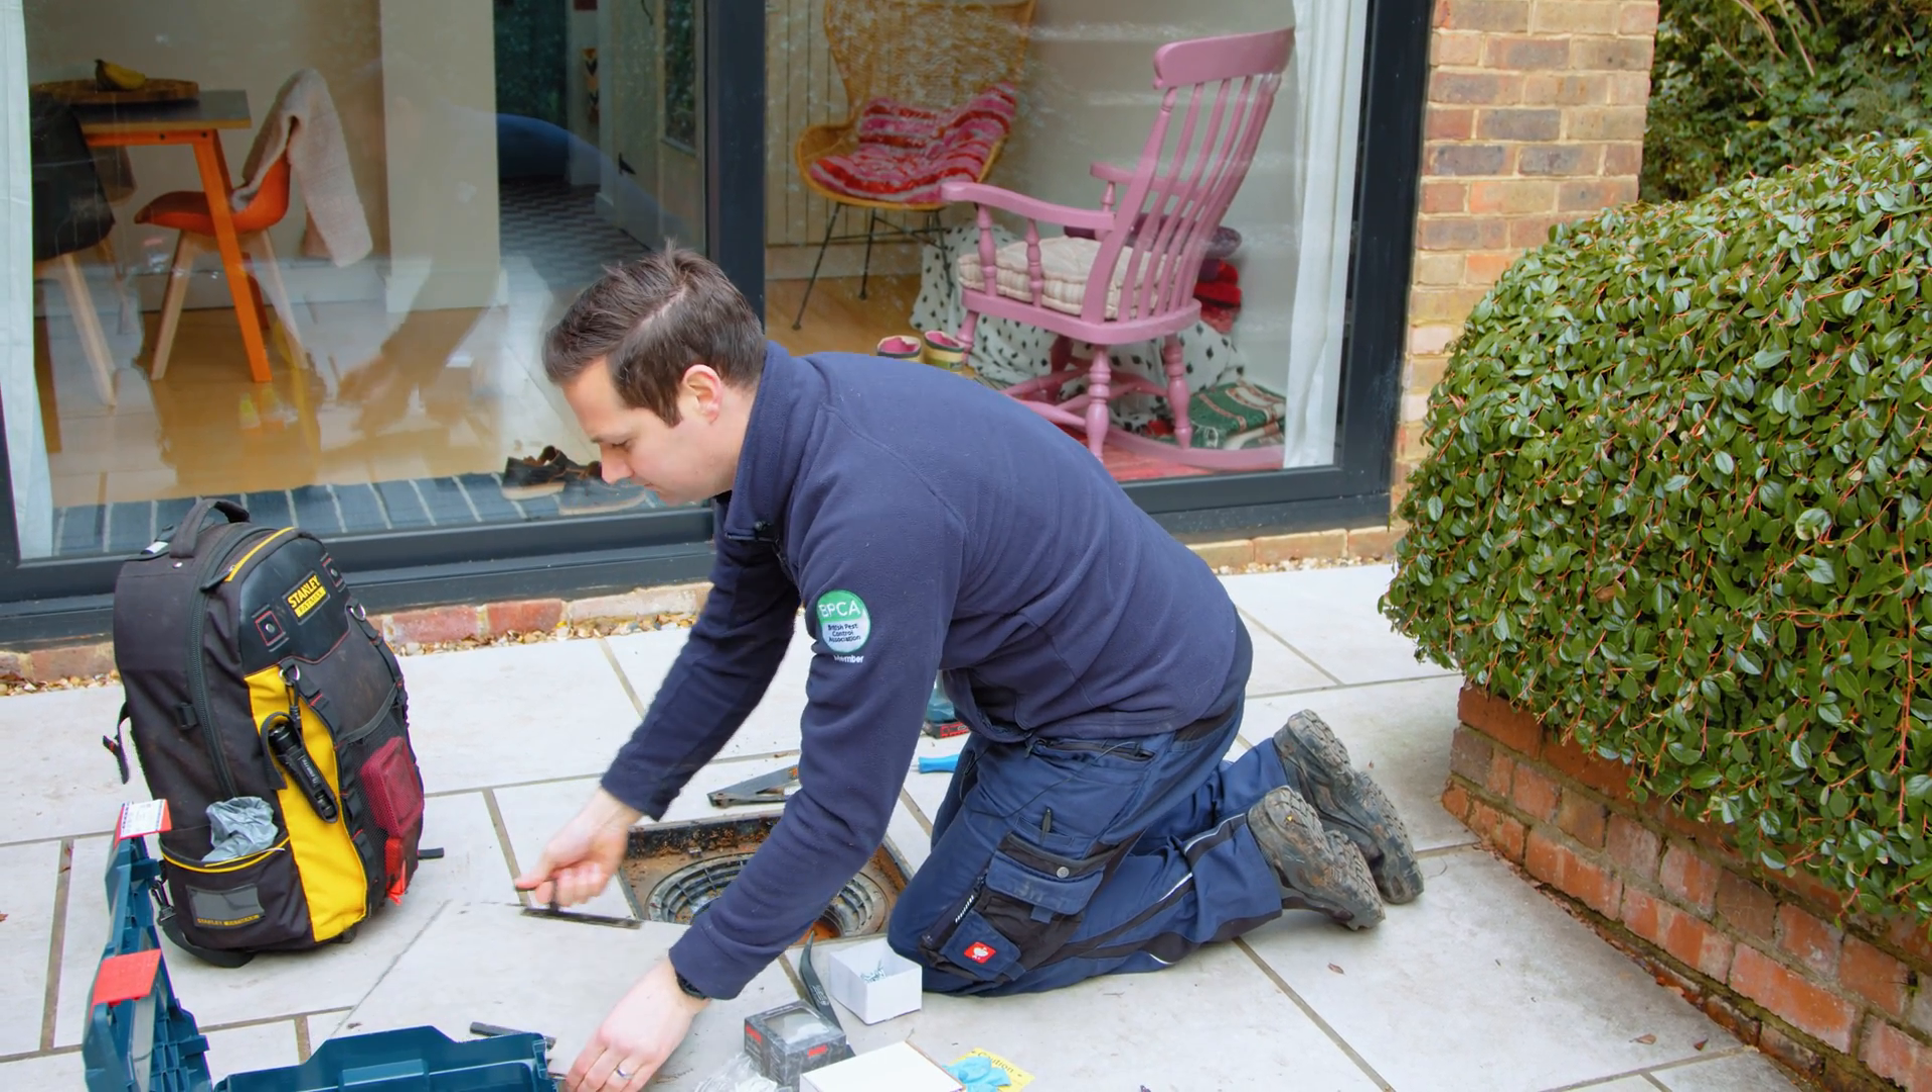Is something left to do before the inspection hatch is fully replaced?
Yes.